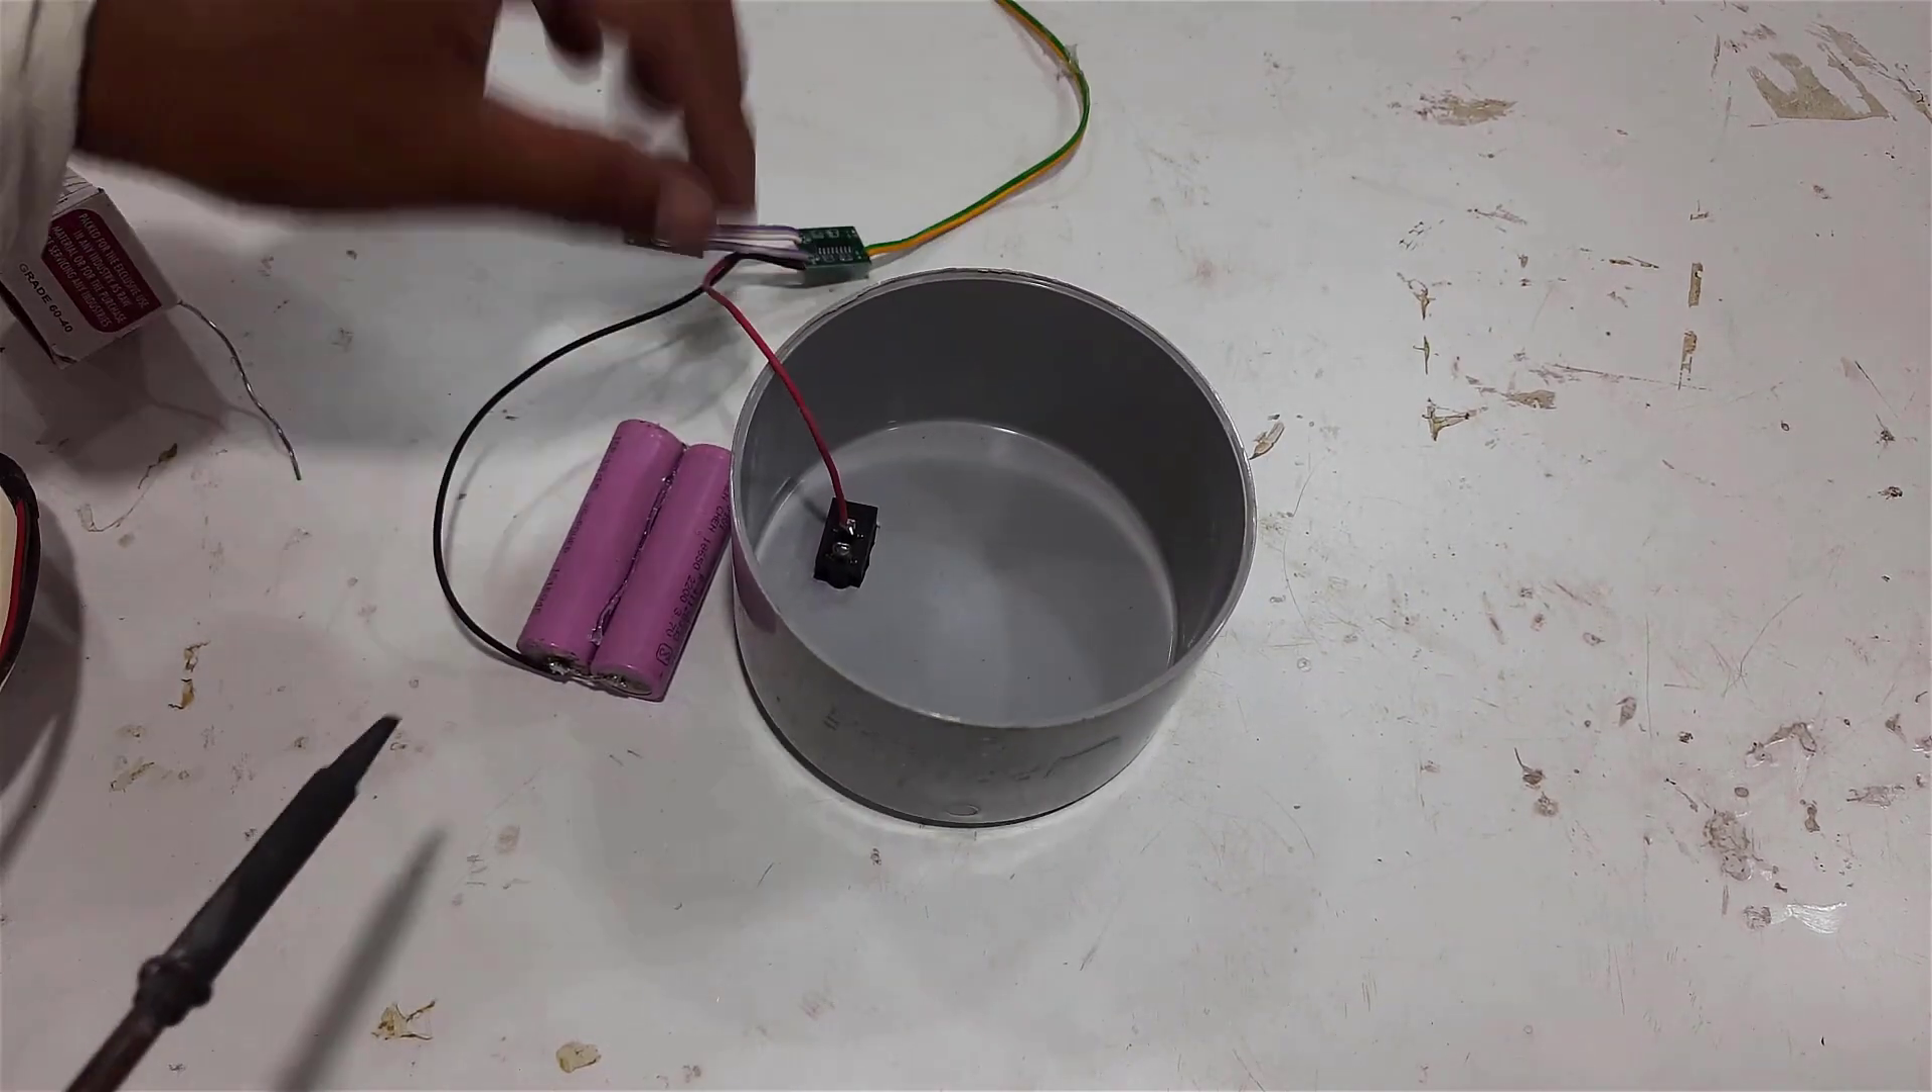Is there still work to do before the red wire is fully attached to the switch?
No.